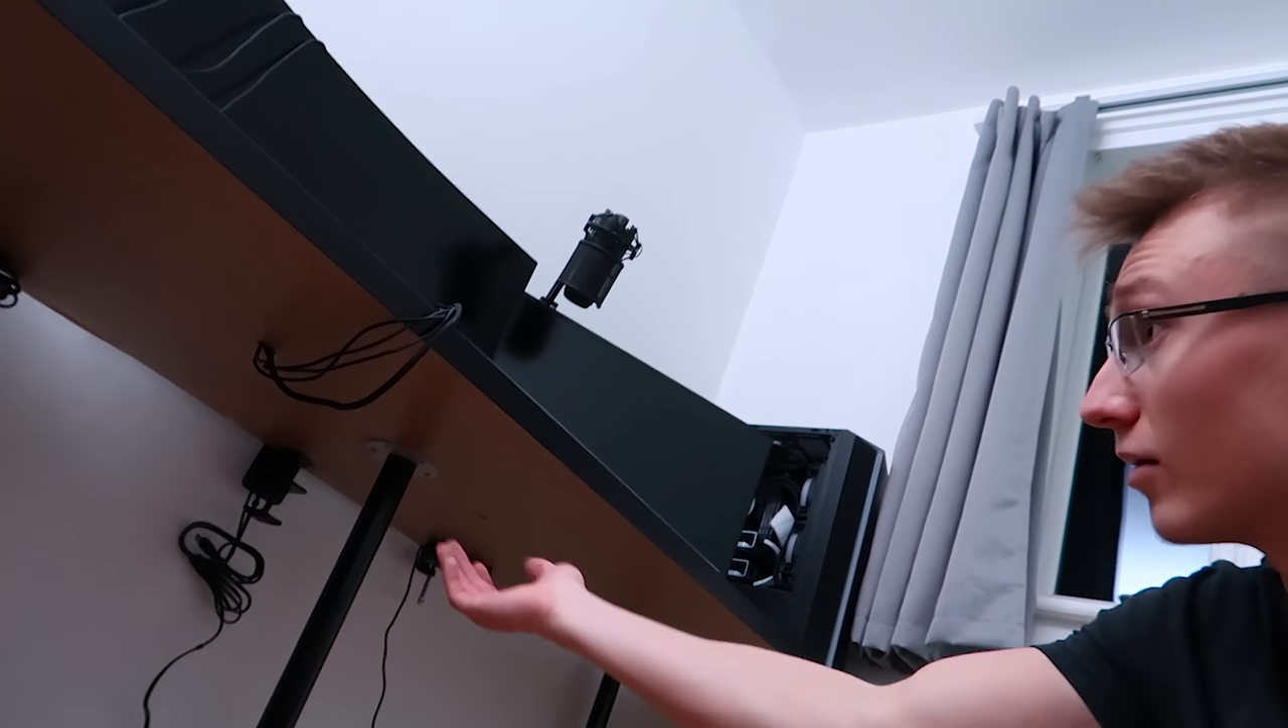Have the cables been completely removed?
No.